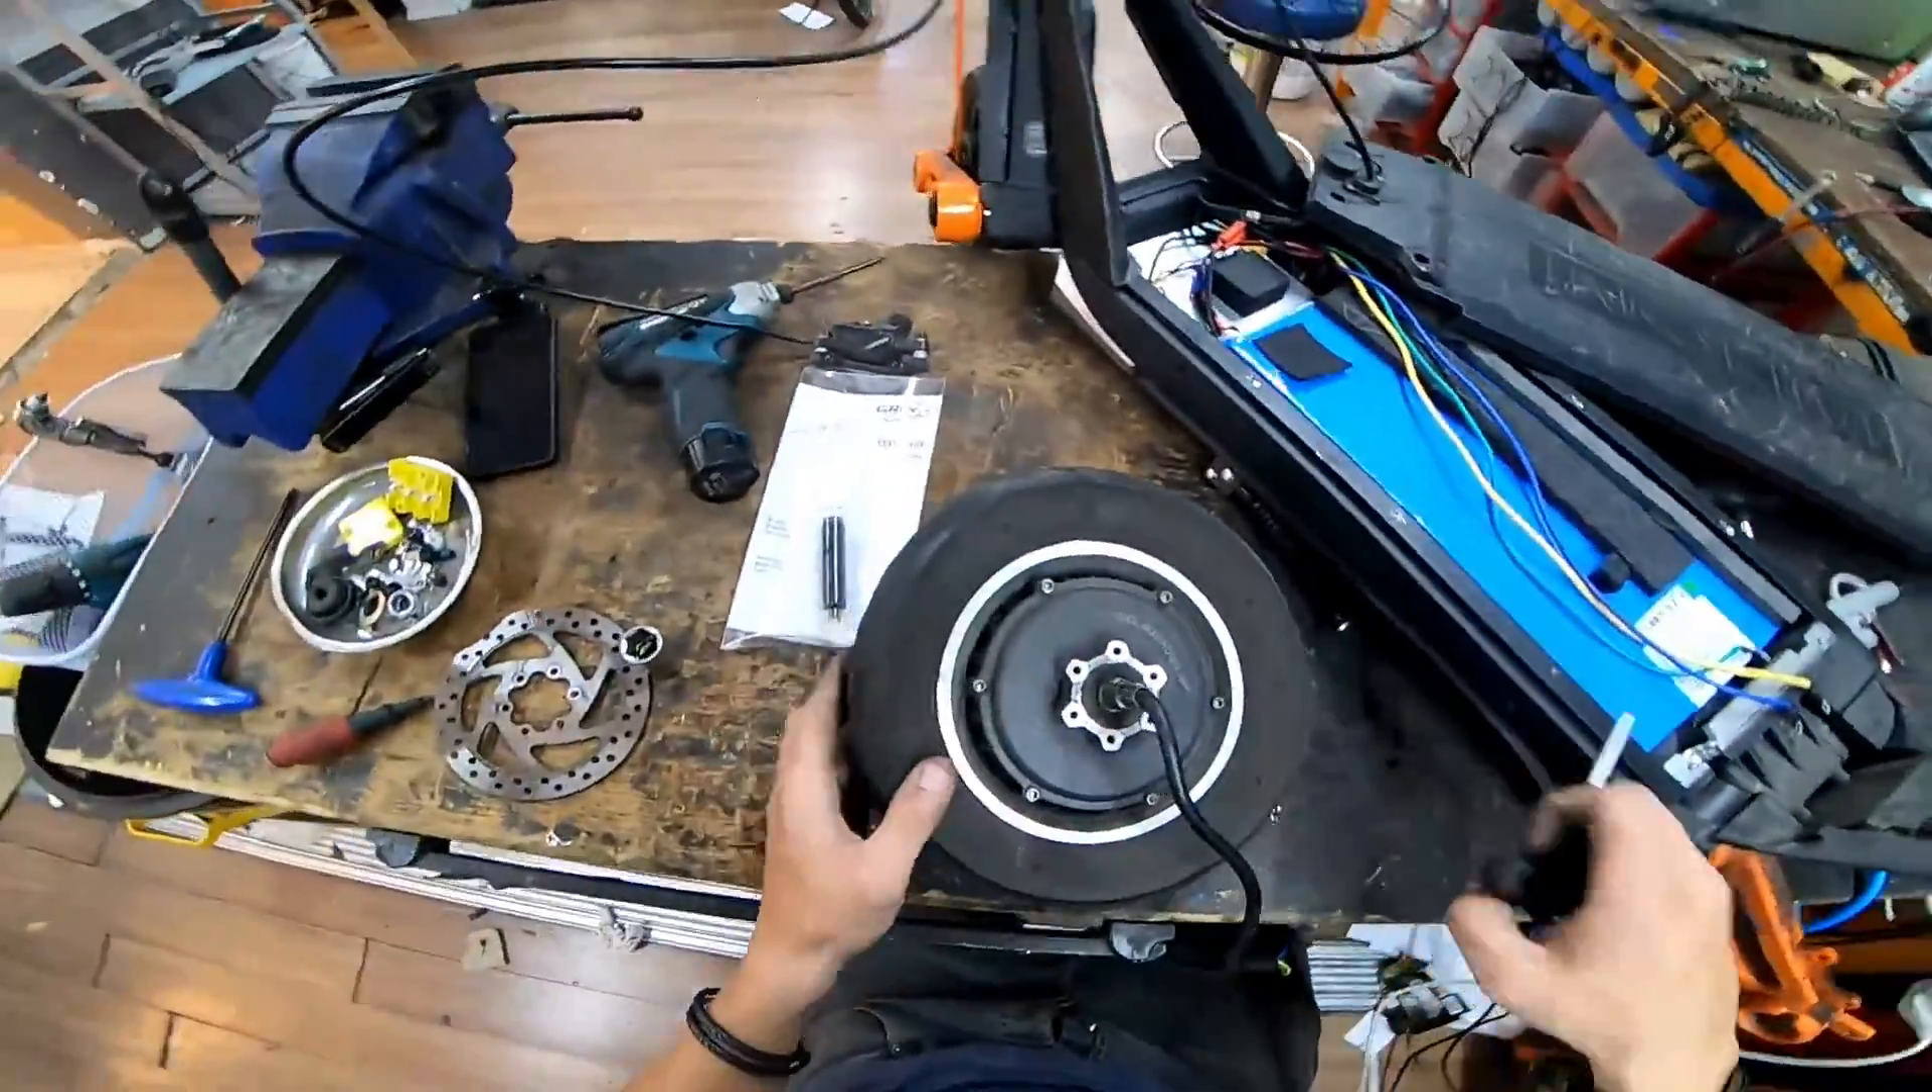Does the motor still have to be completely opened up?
Yes.